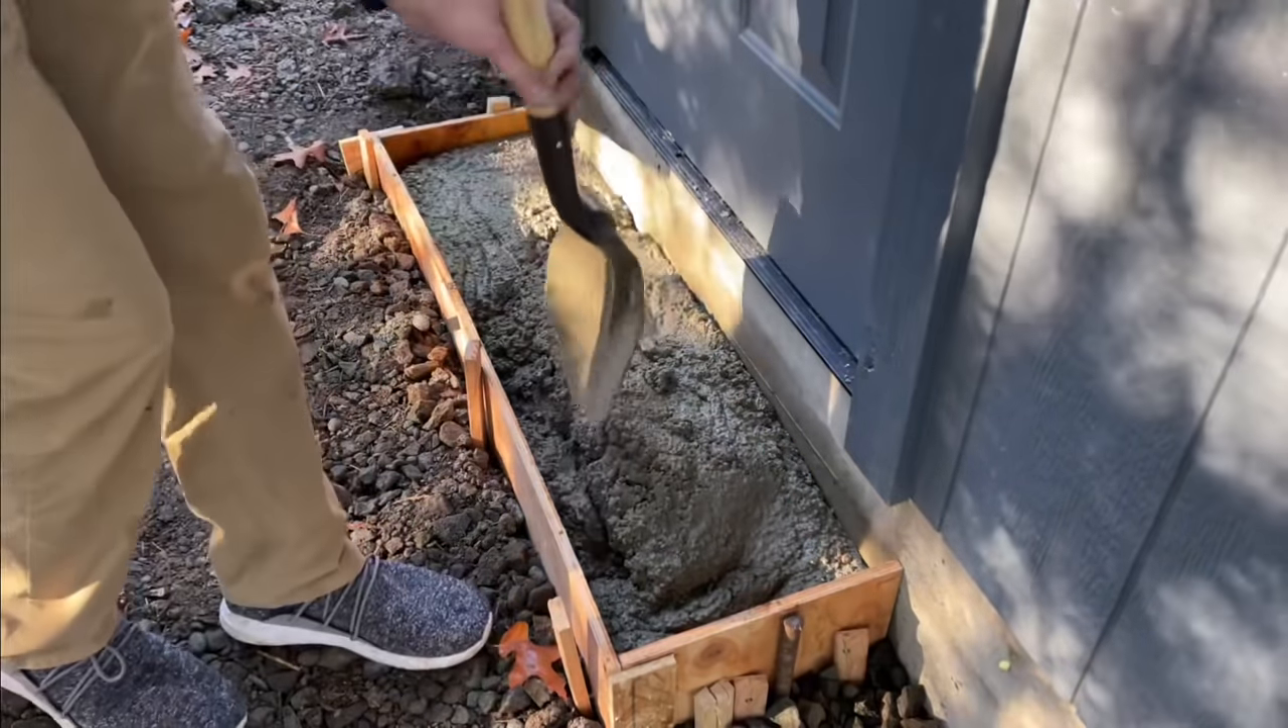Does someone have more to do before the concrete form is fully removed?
Yes.